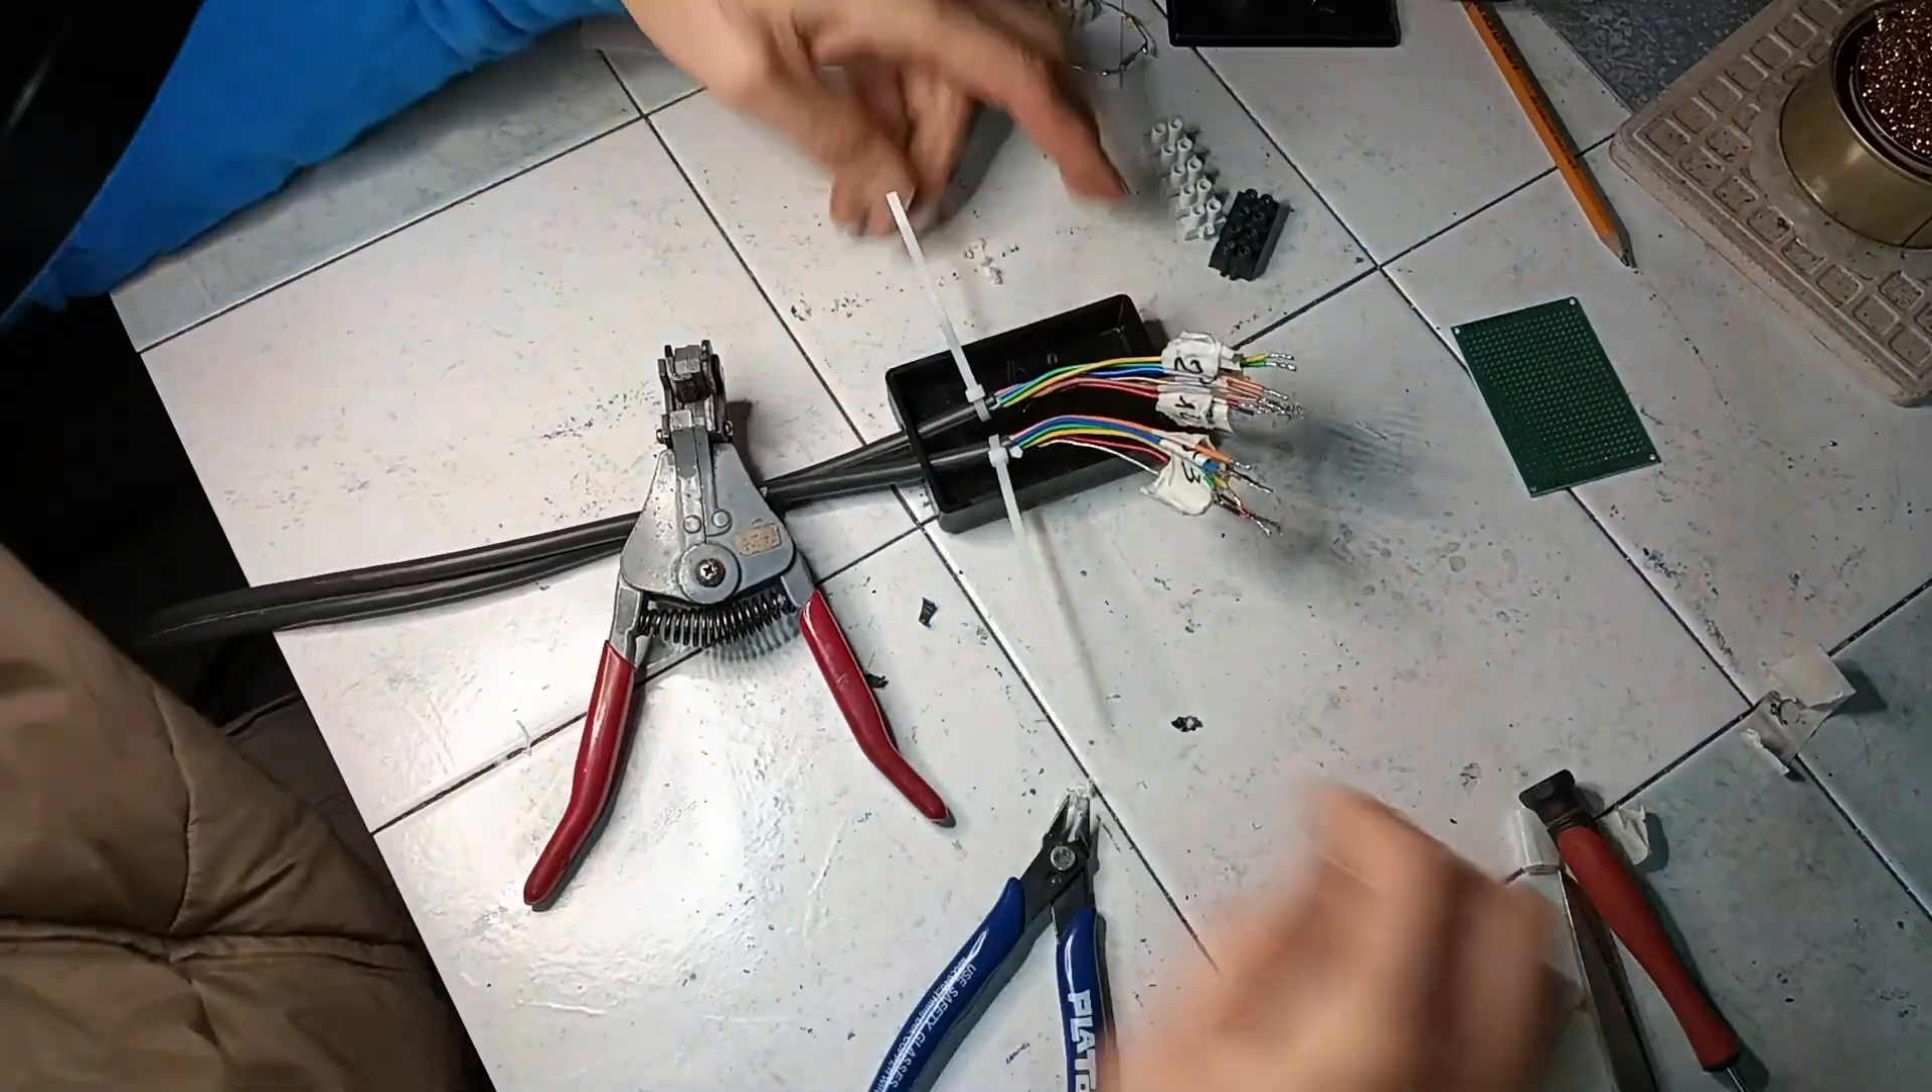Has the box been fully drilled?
Yes.